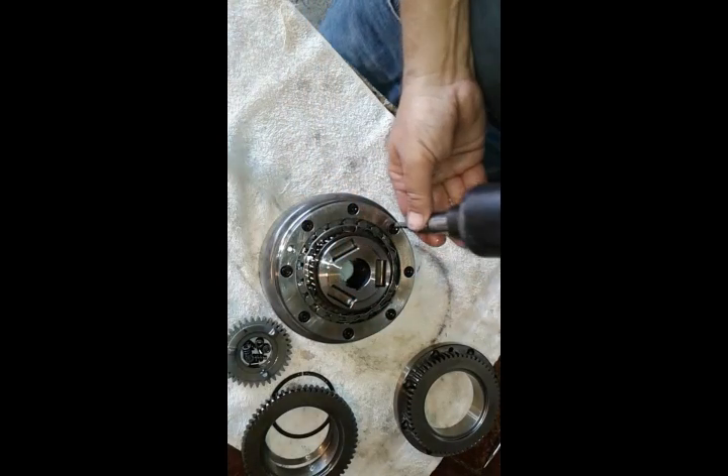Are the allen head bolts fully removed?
No.